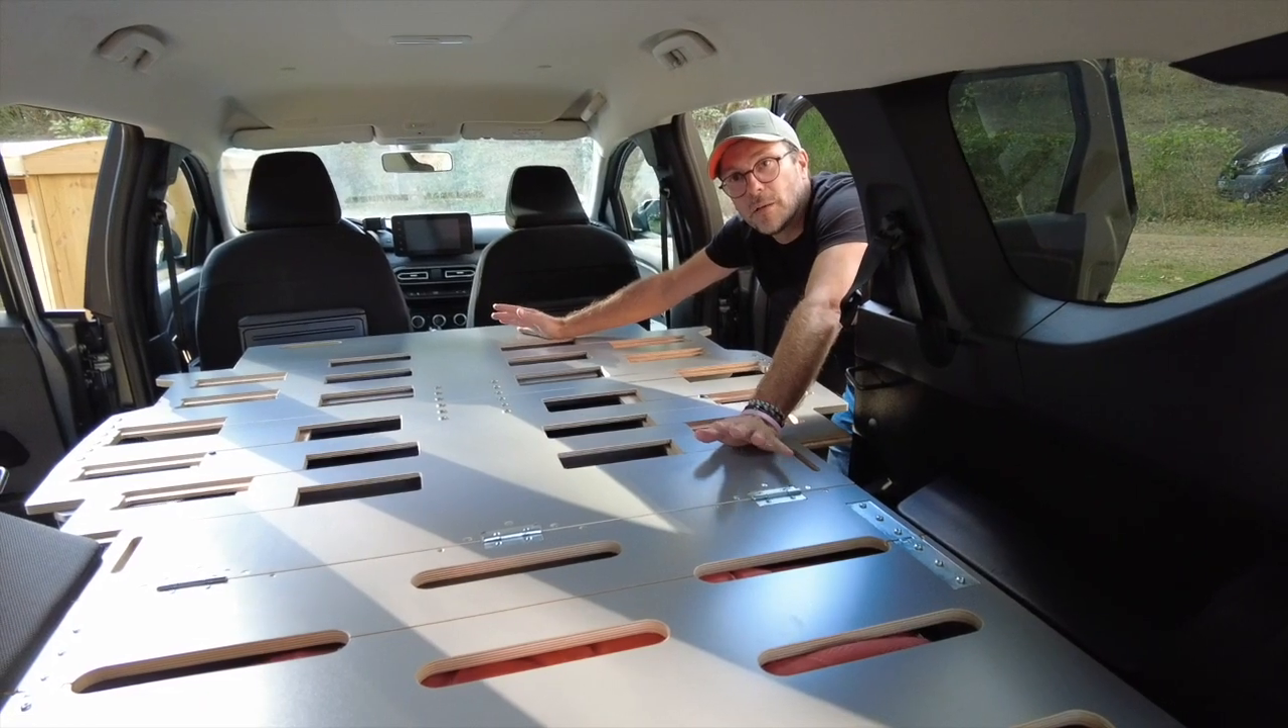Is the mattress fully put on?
No.